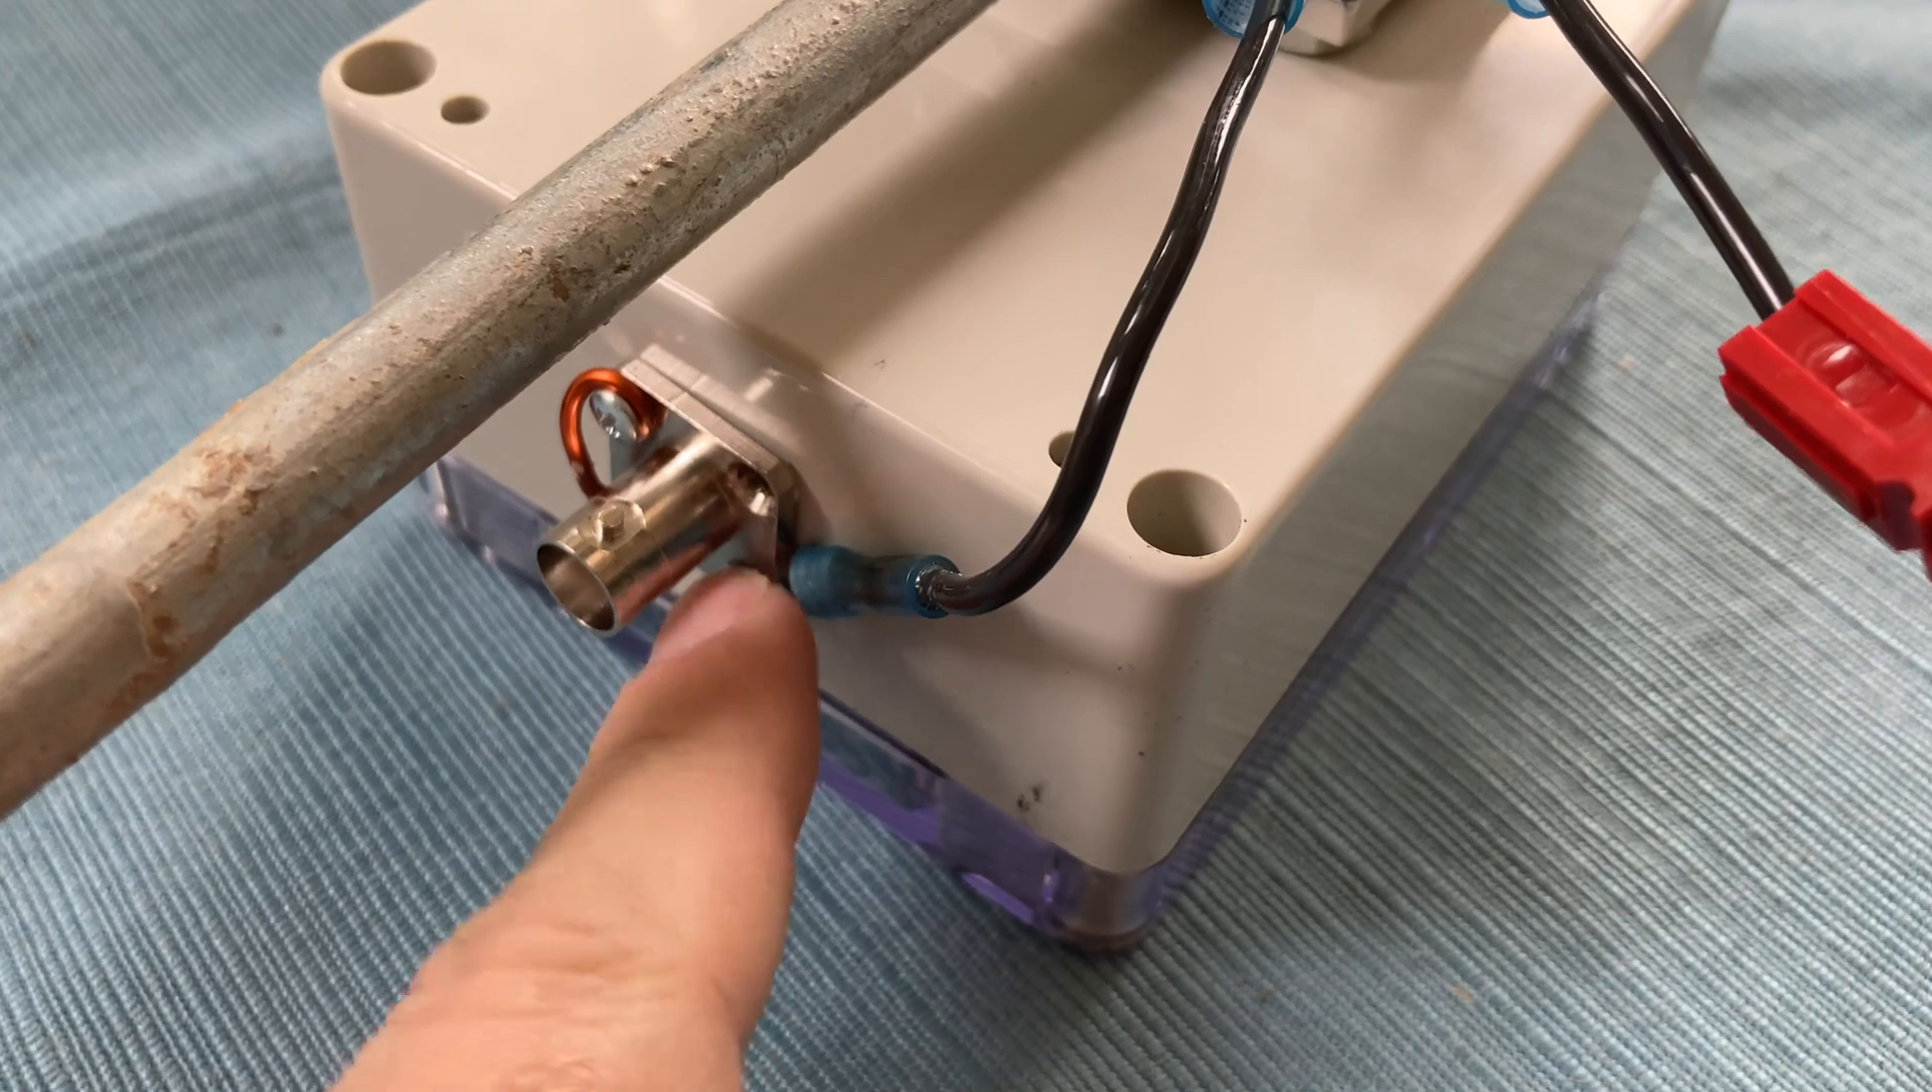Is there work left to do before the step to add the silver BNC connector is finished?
No.